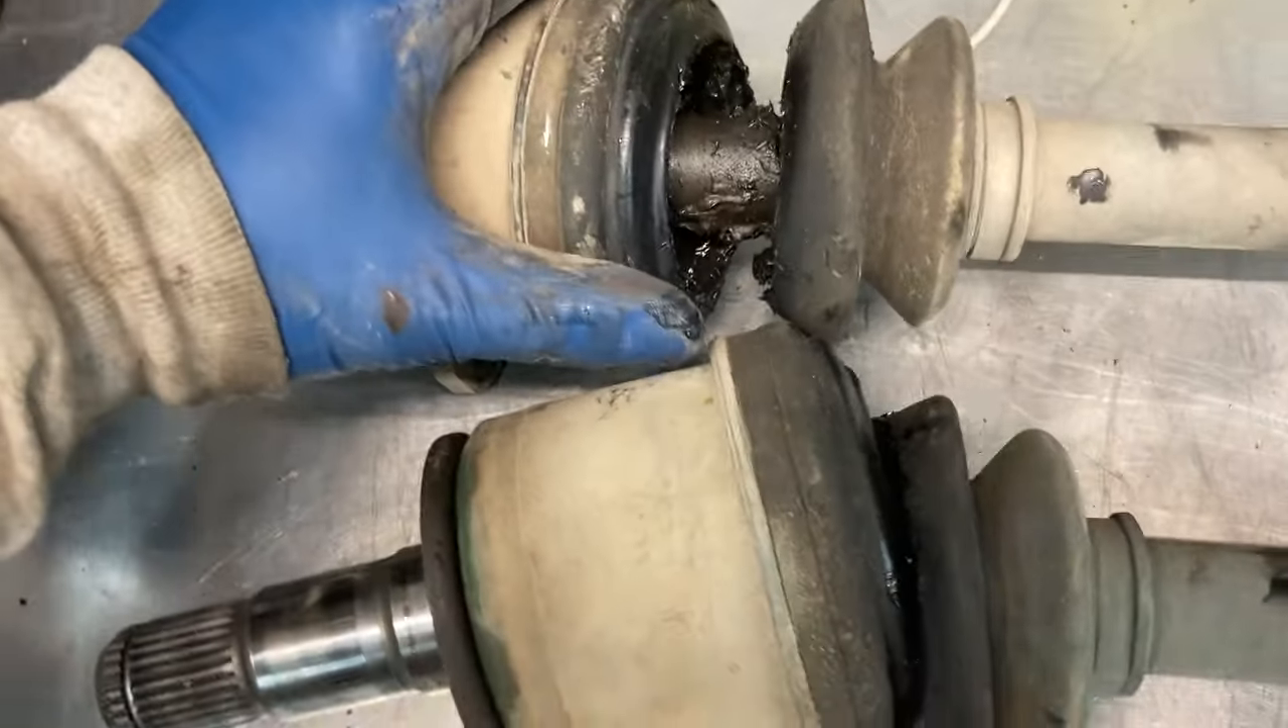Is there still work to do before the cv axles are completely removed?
No.